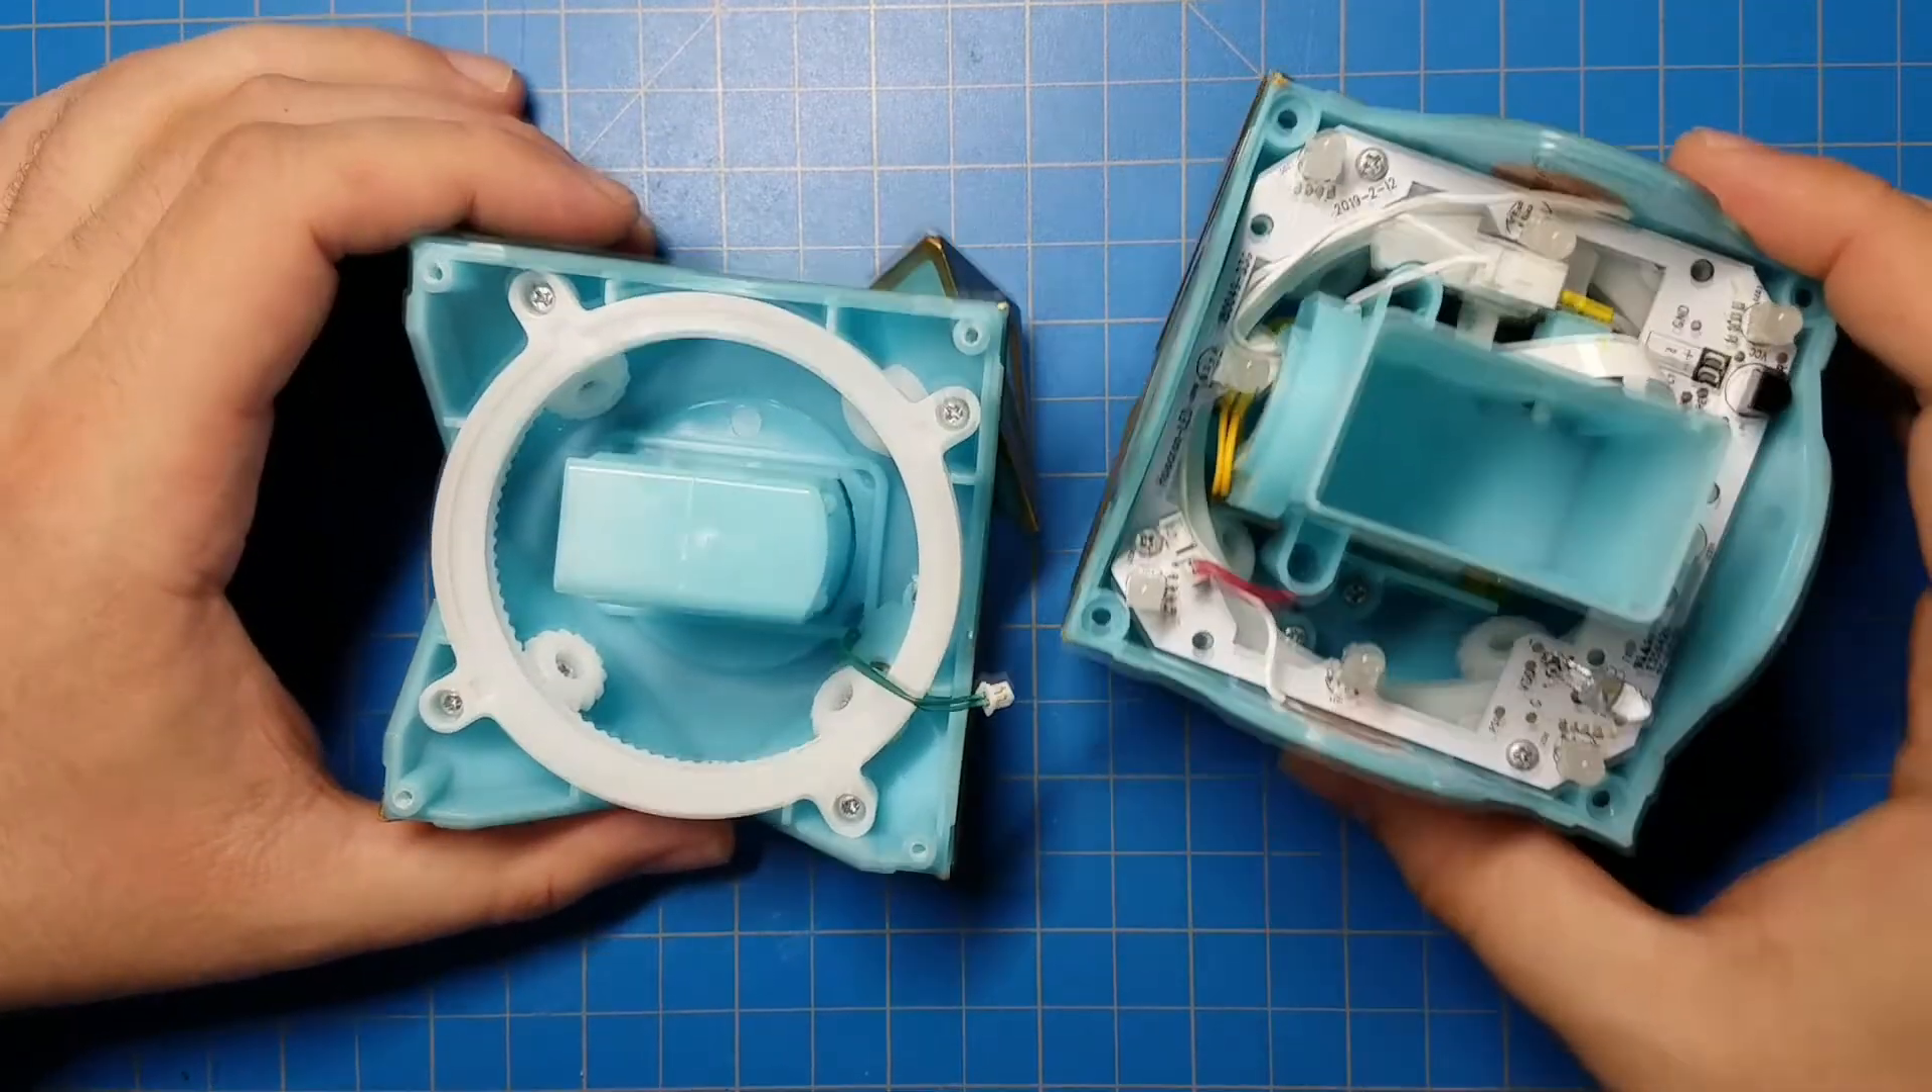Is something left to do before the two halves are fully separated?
No.